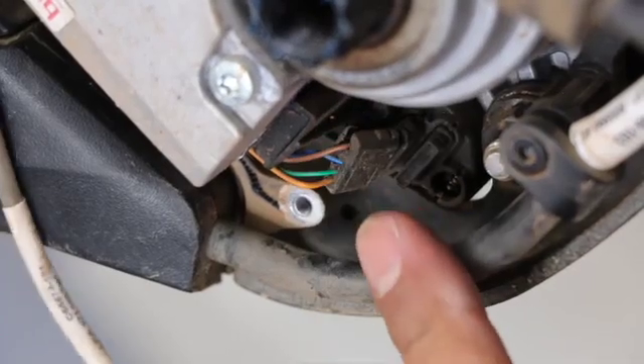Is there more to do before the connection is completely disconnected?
Yes.